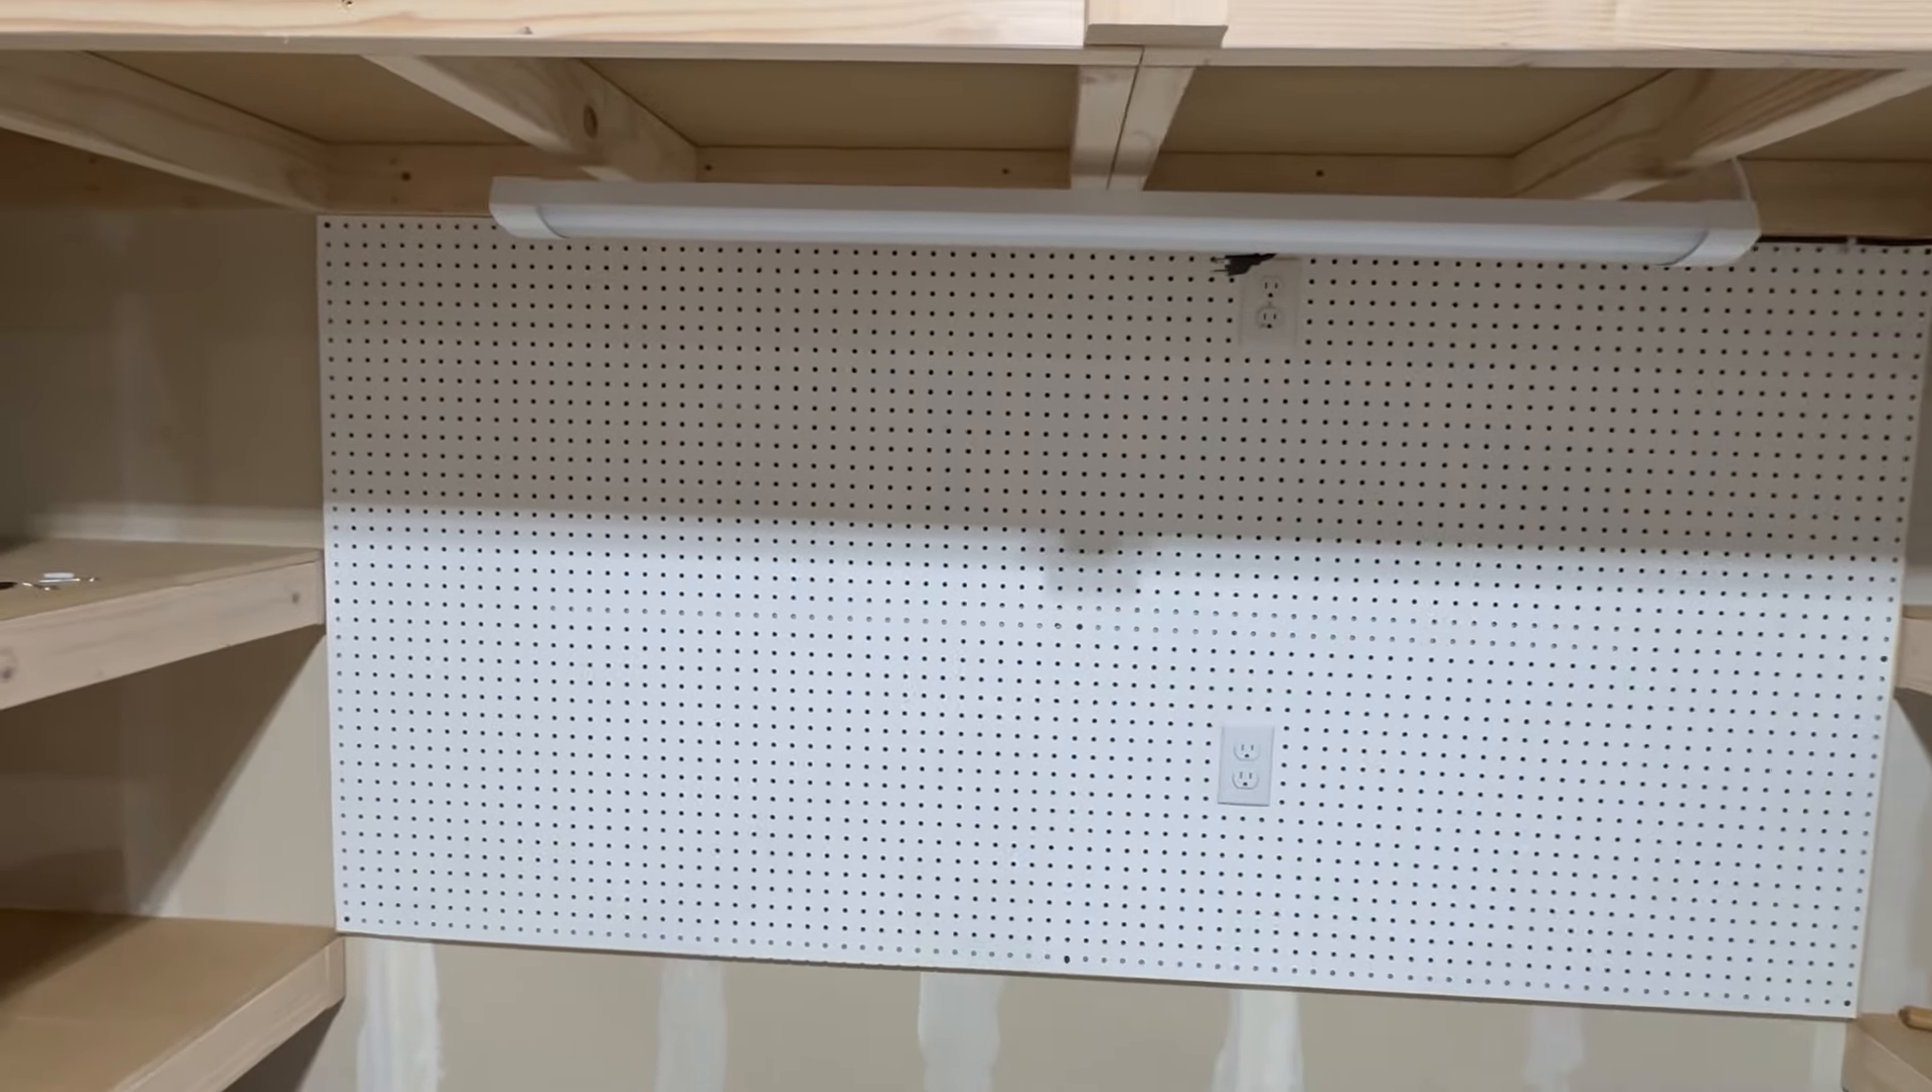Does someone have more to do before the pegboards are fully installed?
No.